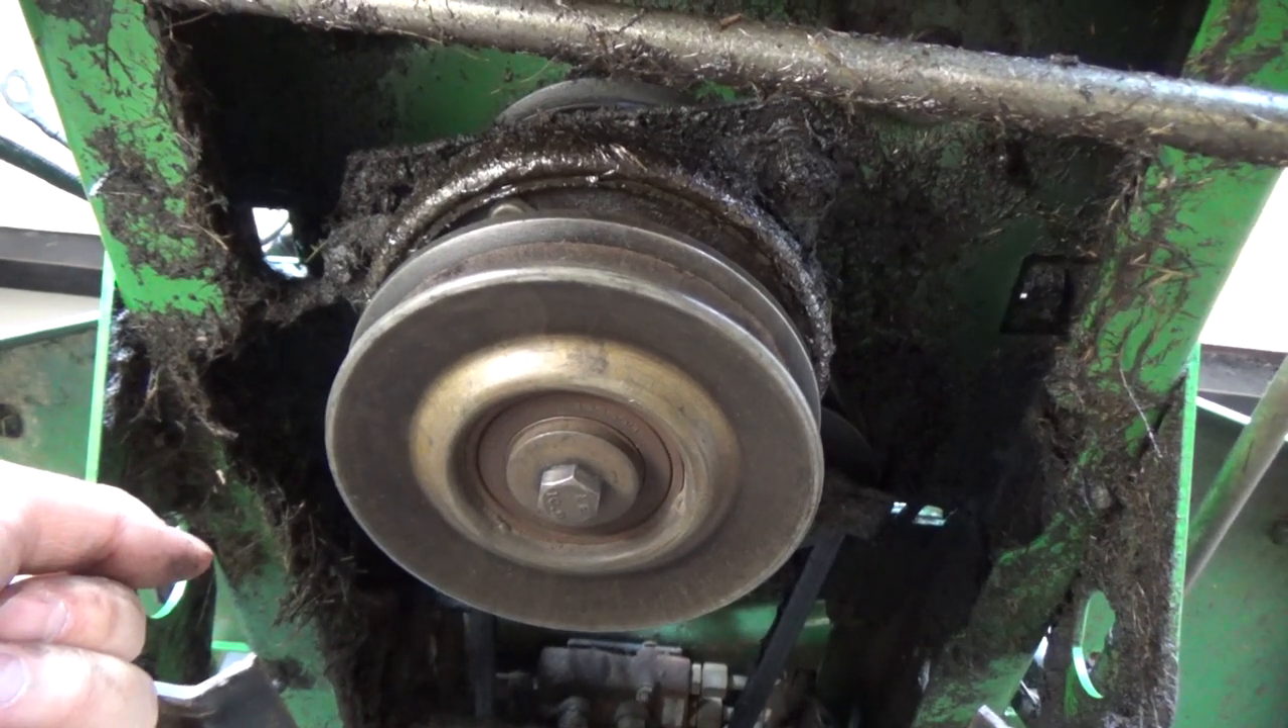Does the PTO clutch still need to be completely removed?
Yes.